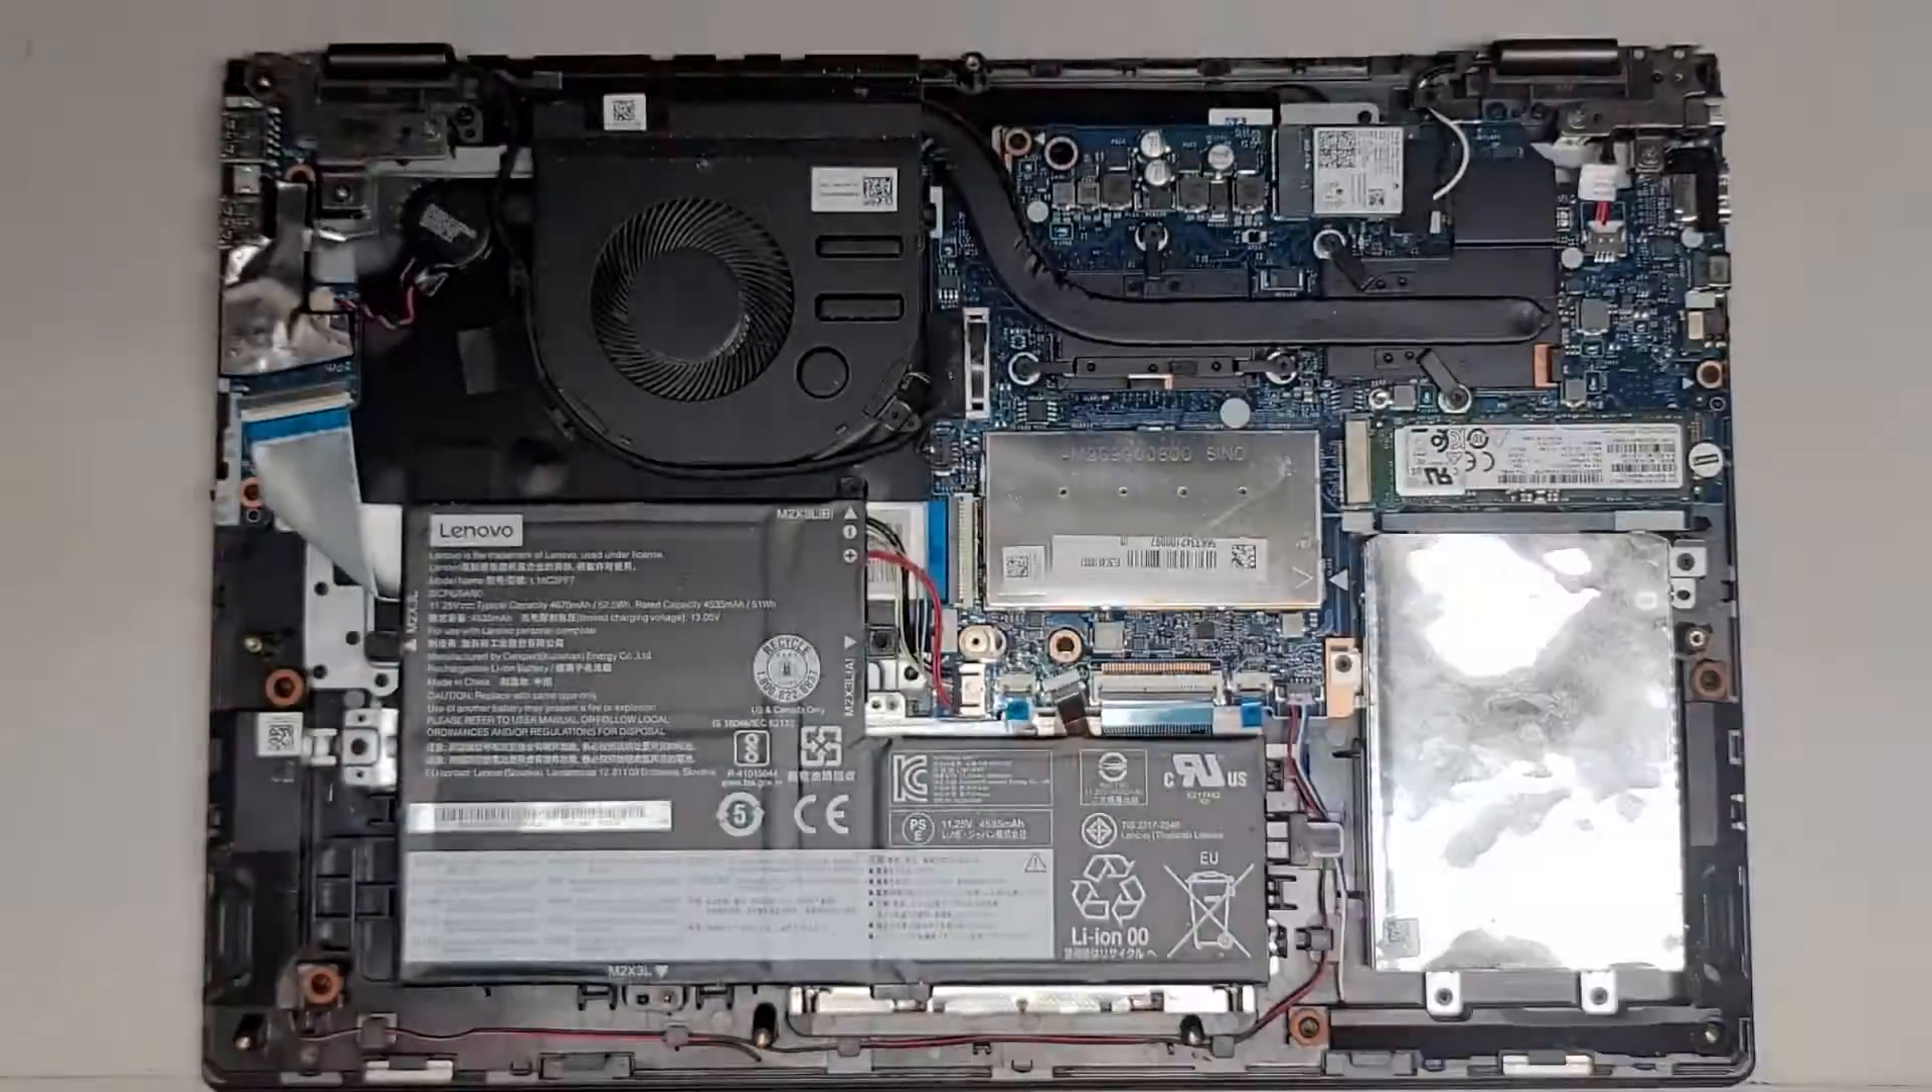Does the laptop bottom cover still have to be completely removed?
No.